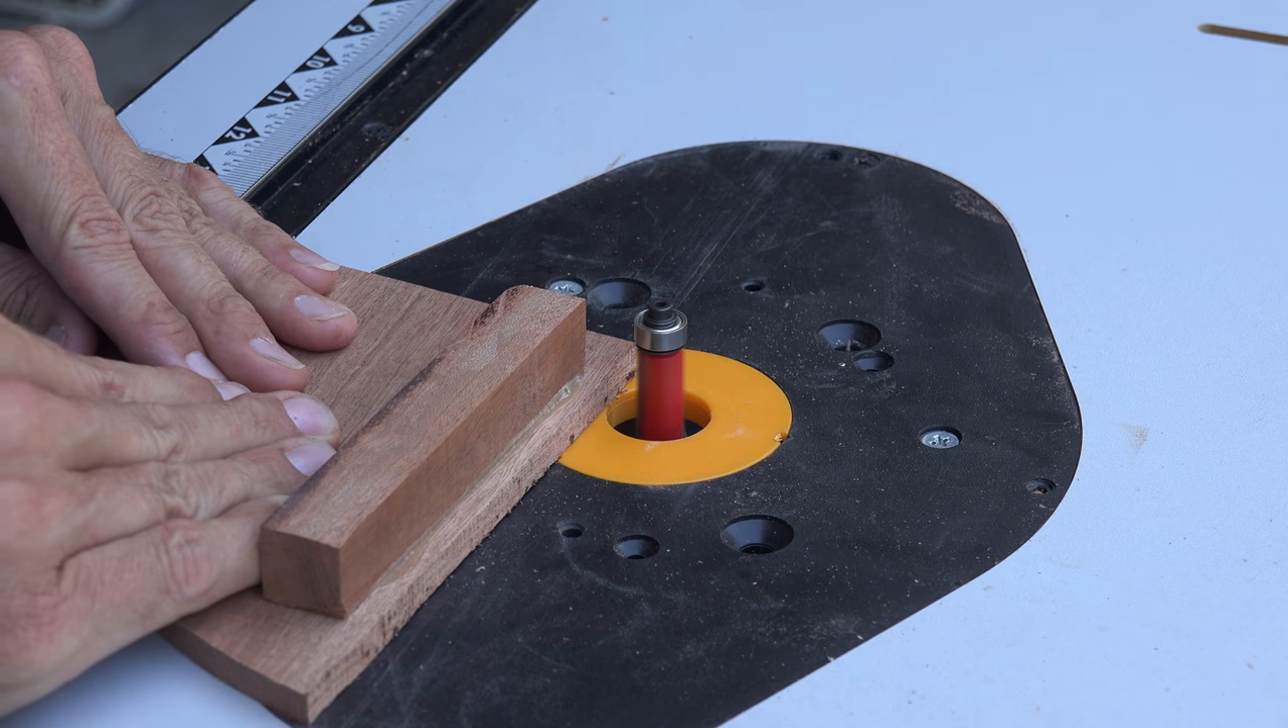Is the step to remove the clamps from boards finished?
Yes.